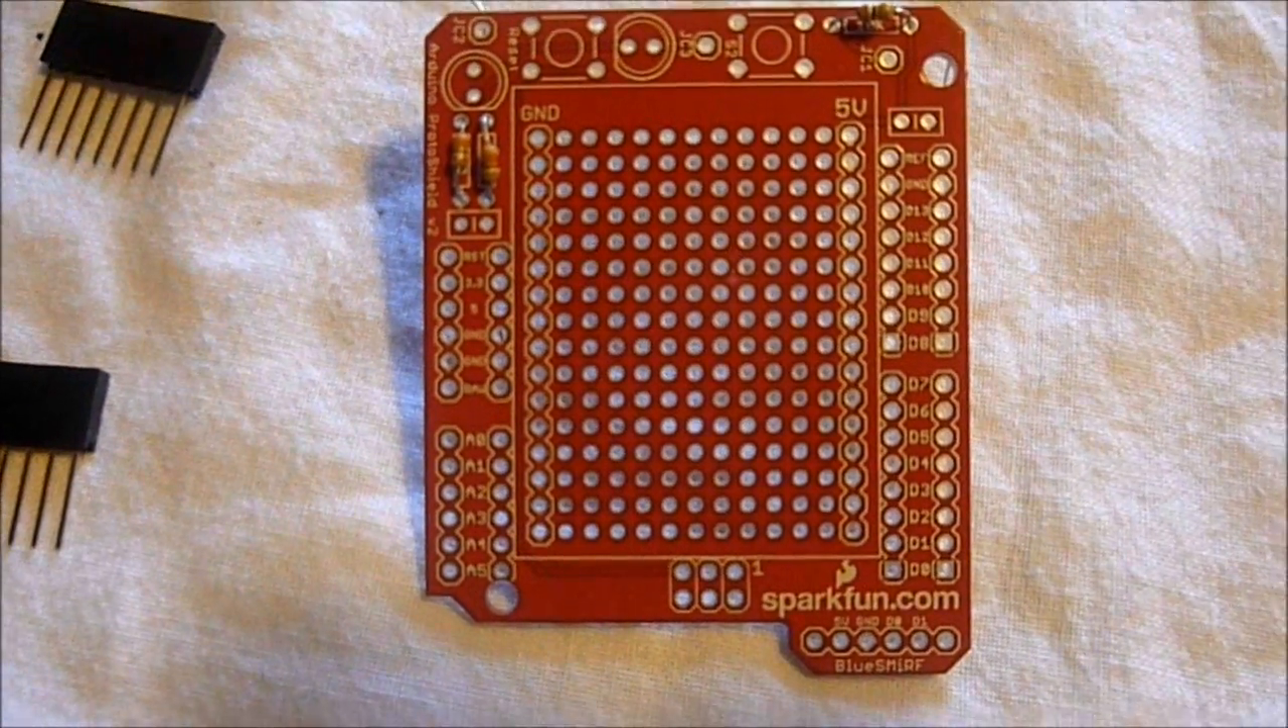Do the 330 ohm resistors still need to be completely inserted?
No.